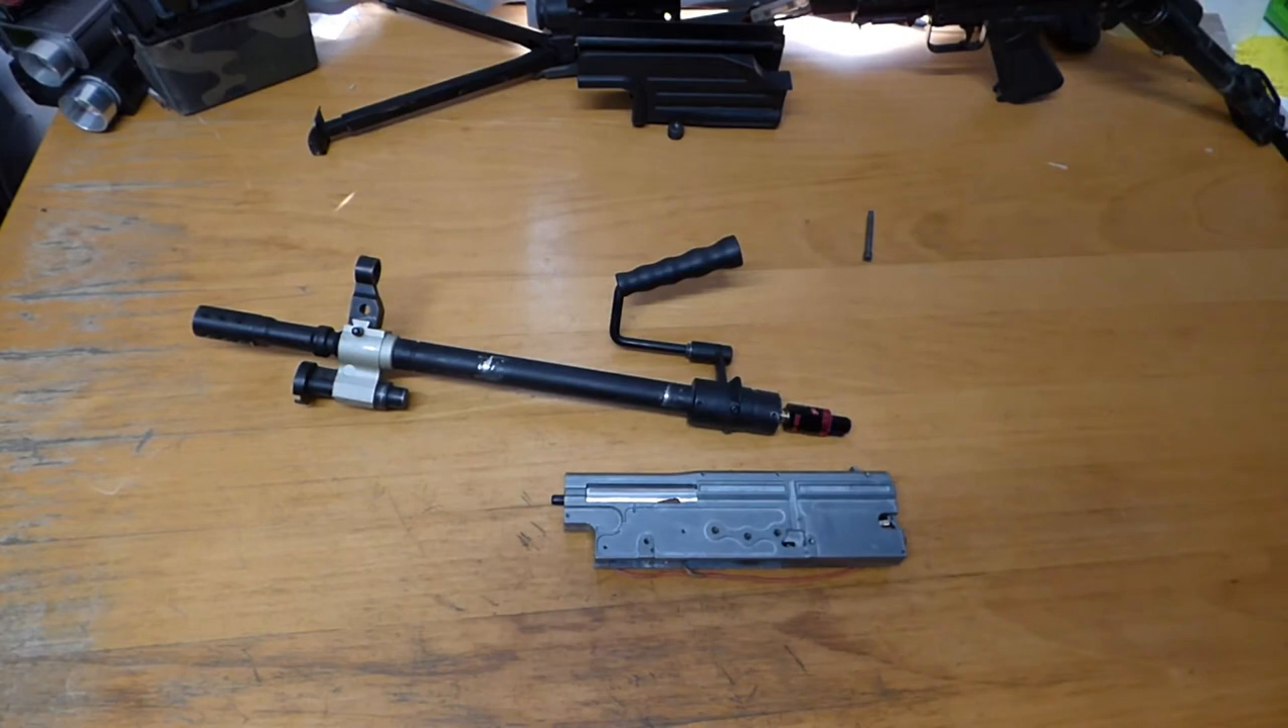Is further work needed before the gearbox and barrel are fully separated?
No.